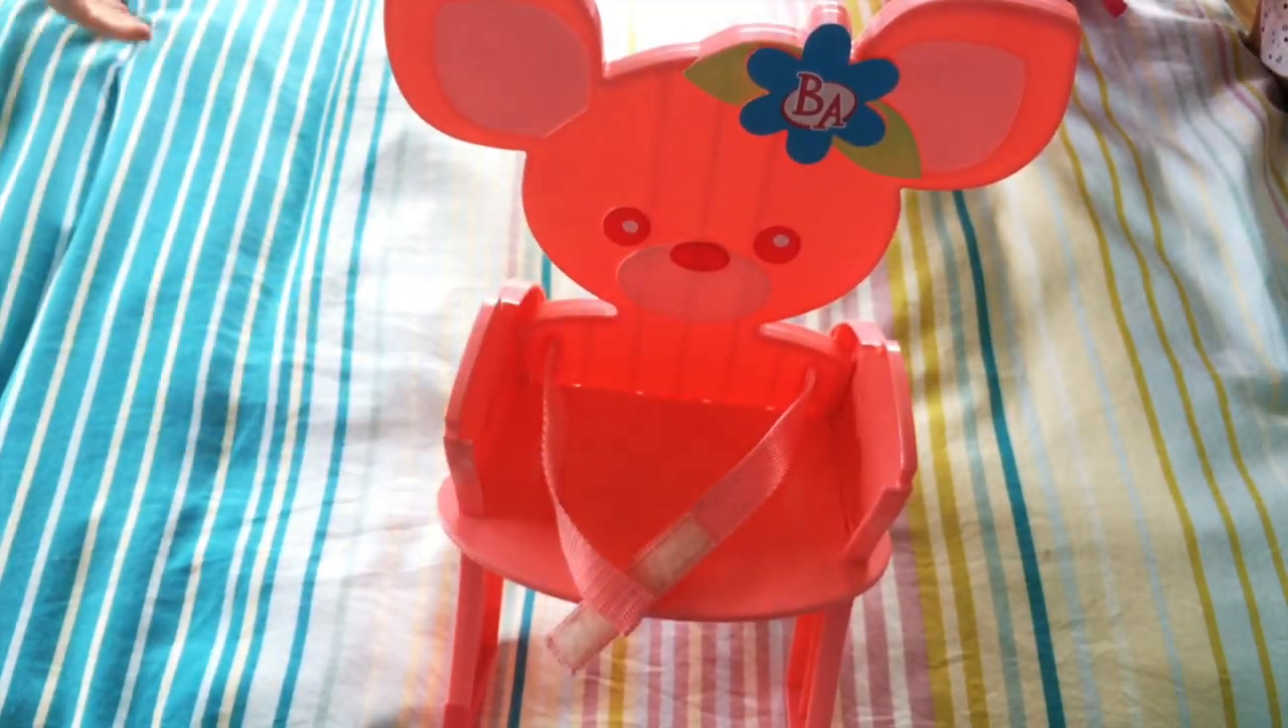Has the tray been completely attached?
No.